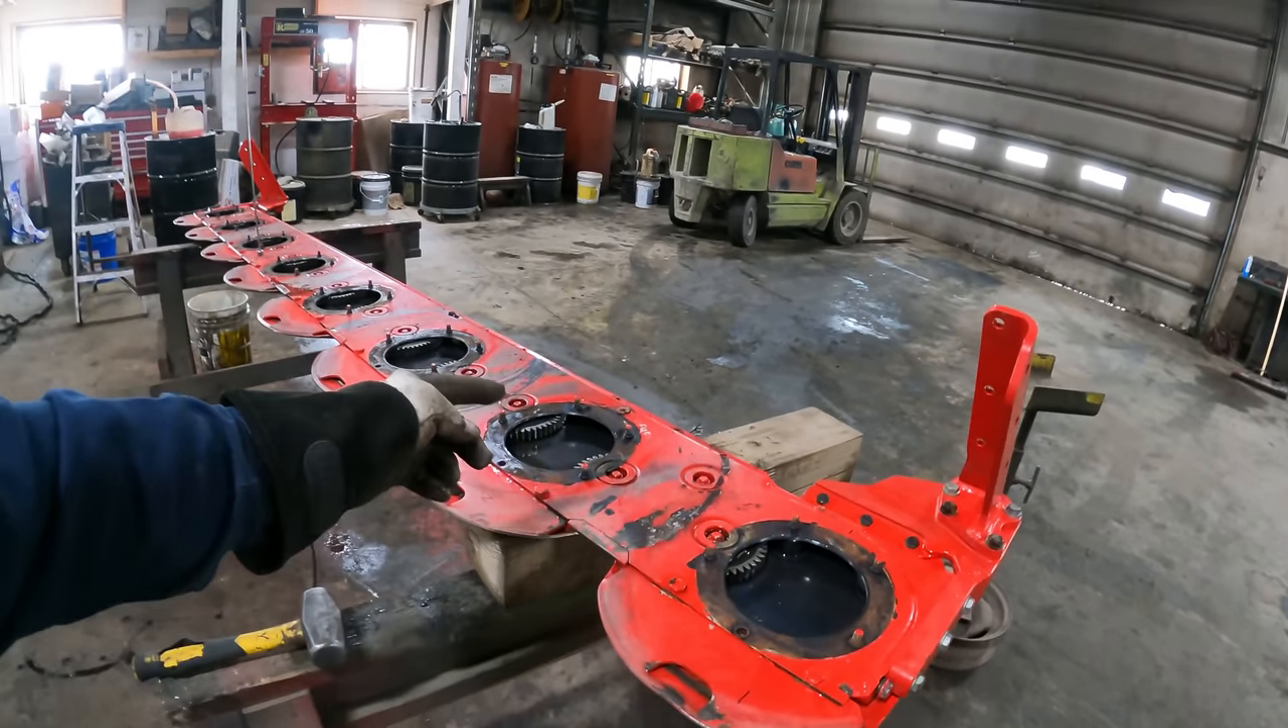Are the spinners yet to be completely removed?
No.